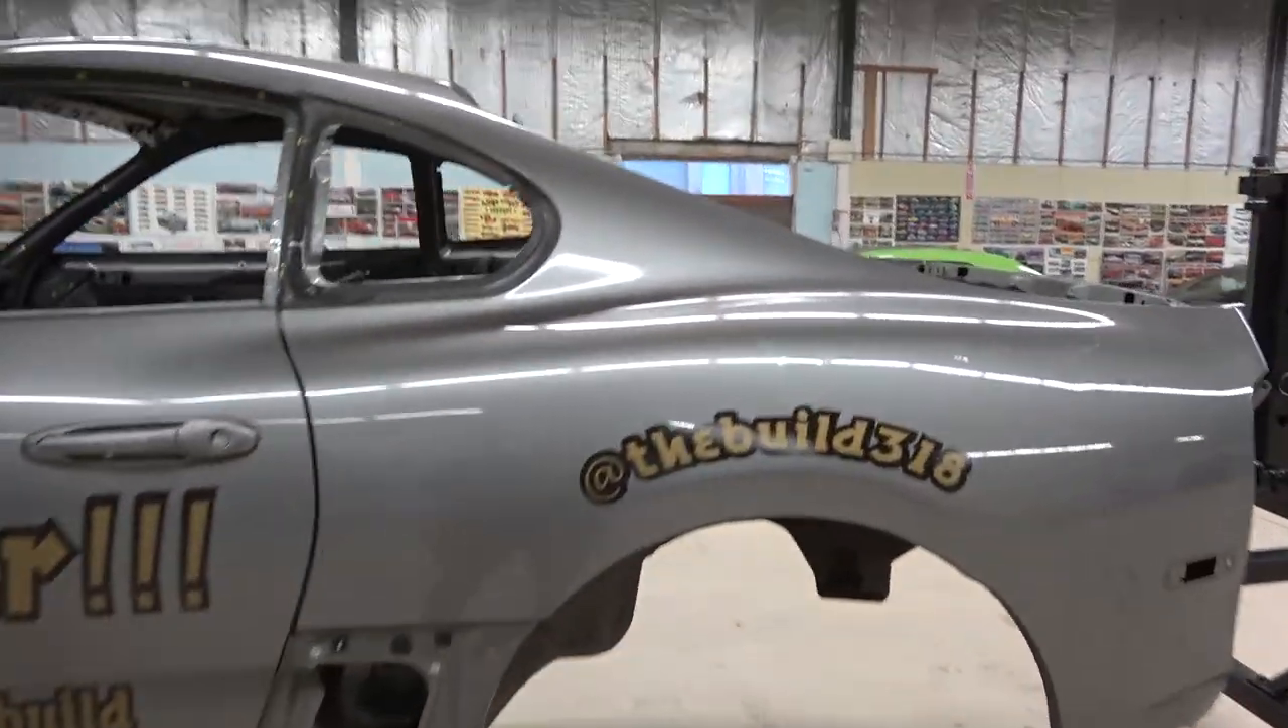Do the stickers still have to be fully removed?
Yes.